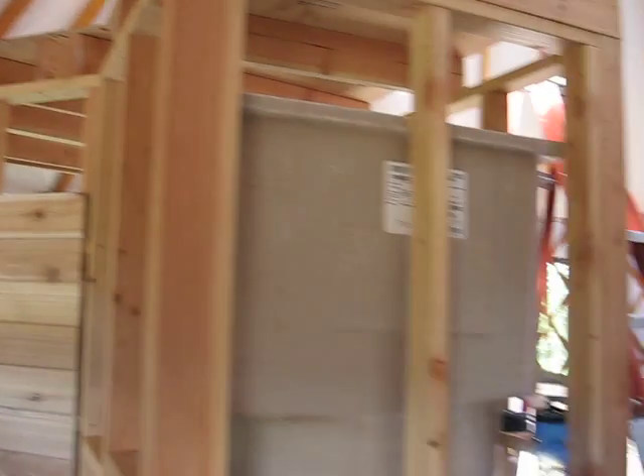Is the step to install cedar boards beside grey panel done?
No.